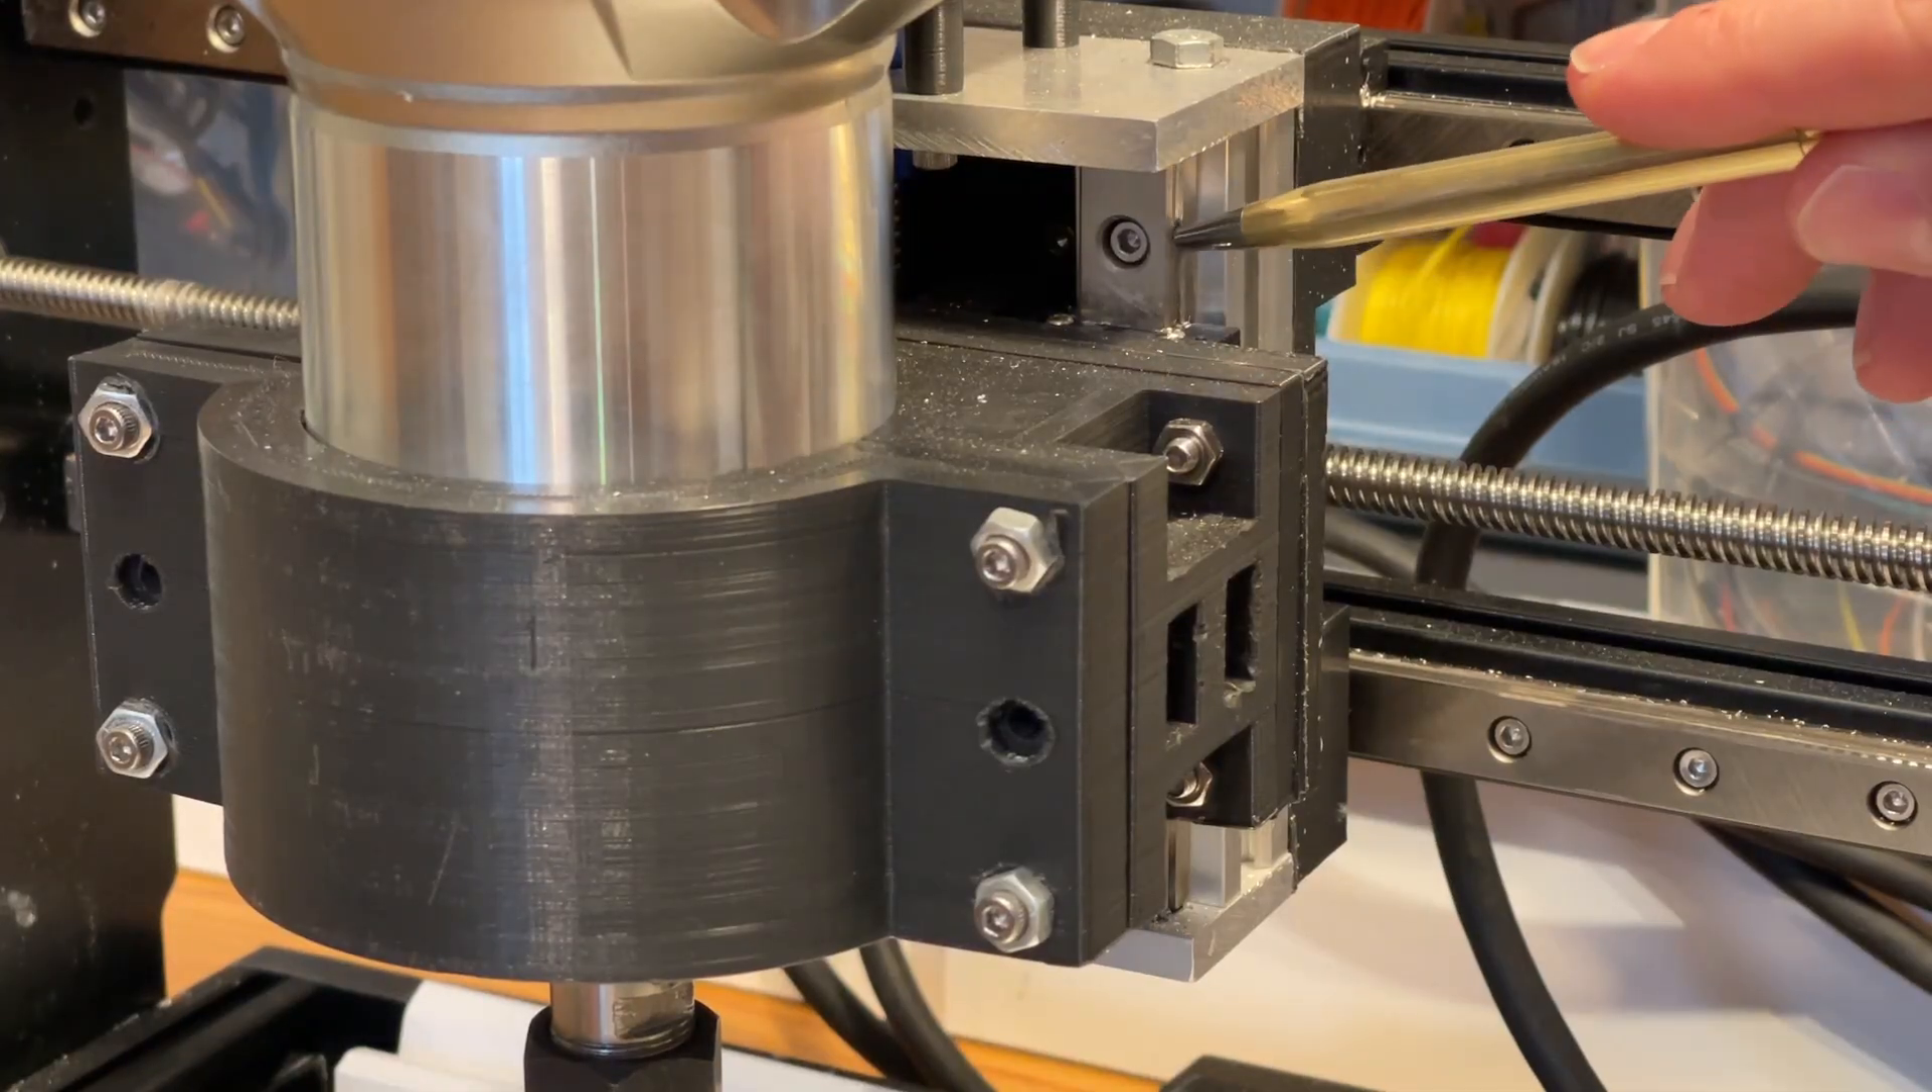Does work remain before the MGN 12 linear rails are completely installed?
No.